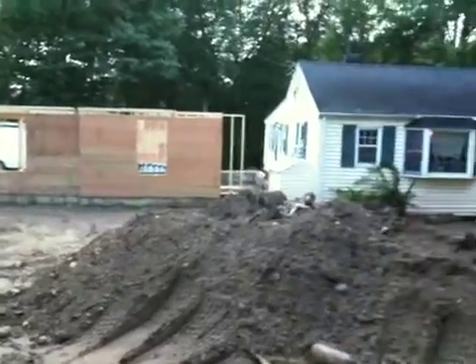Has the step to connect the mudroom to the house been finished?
No.